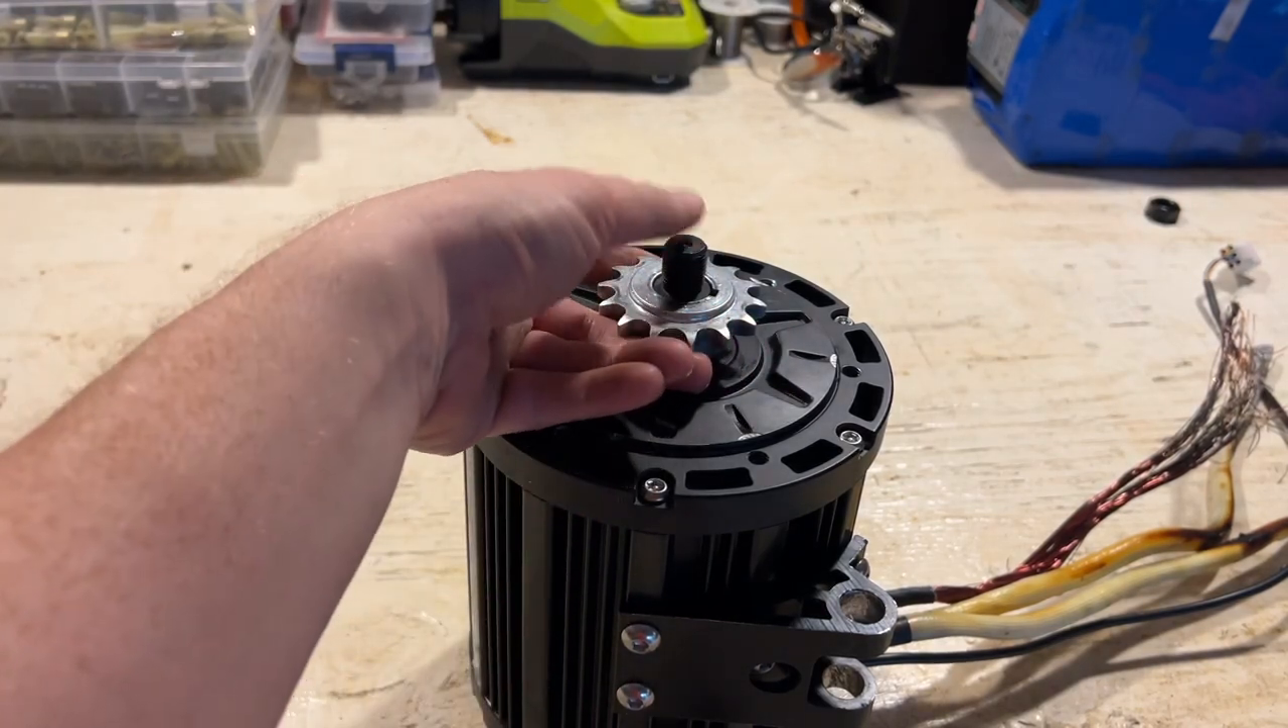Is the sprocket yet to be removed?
Yes.